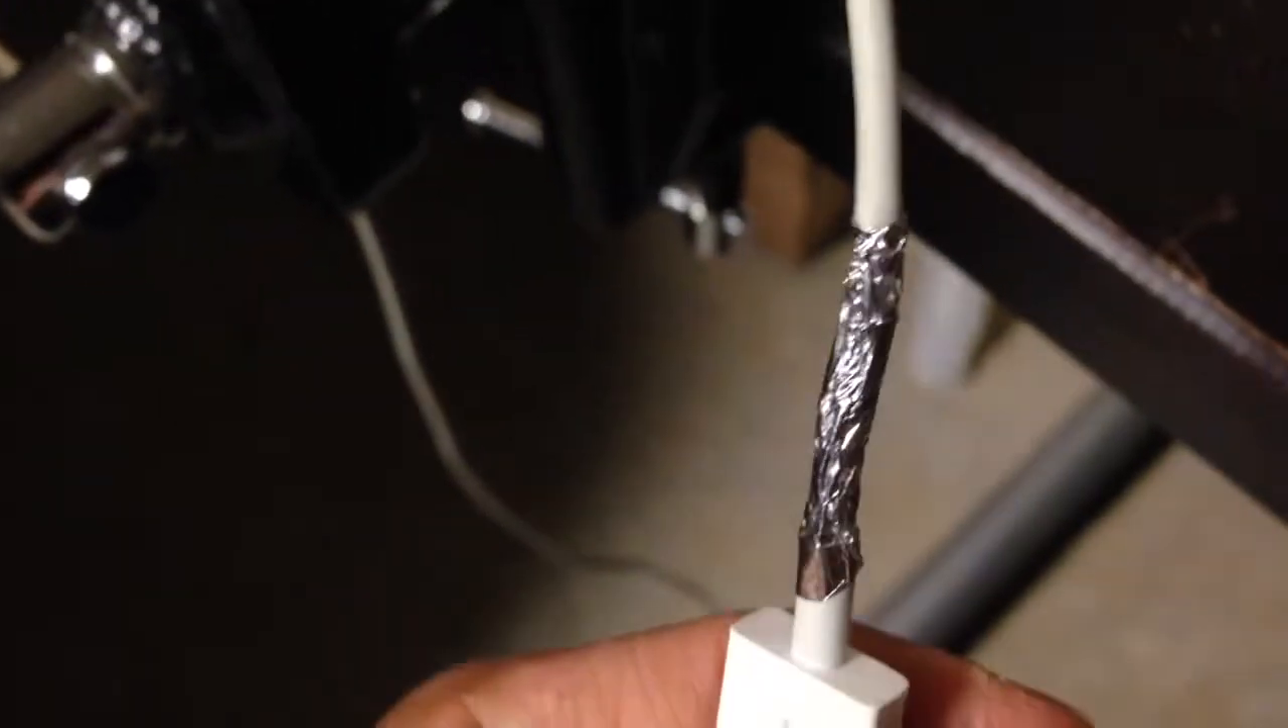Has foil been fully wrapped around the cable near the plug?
Yes.